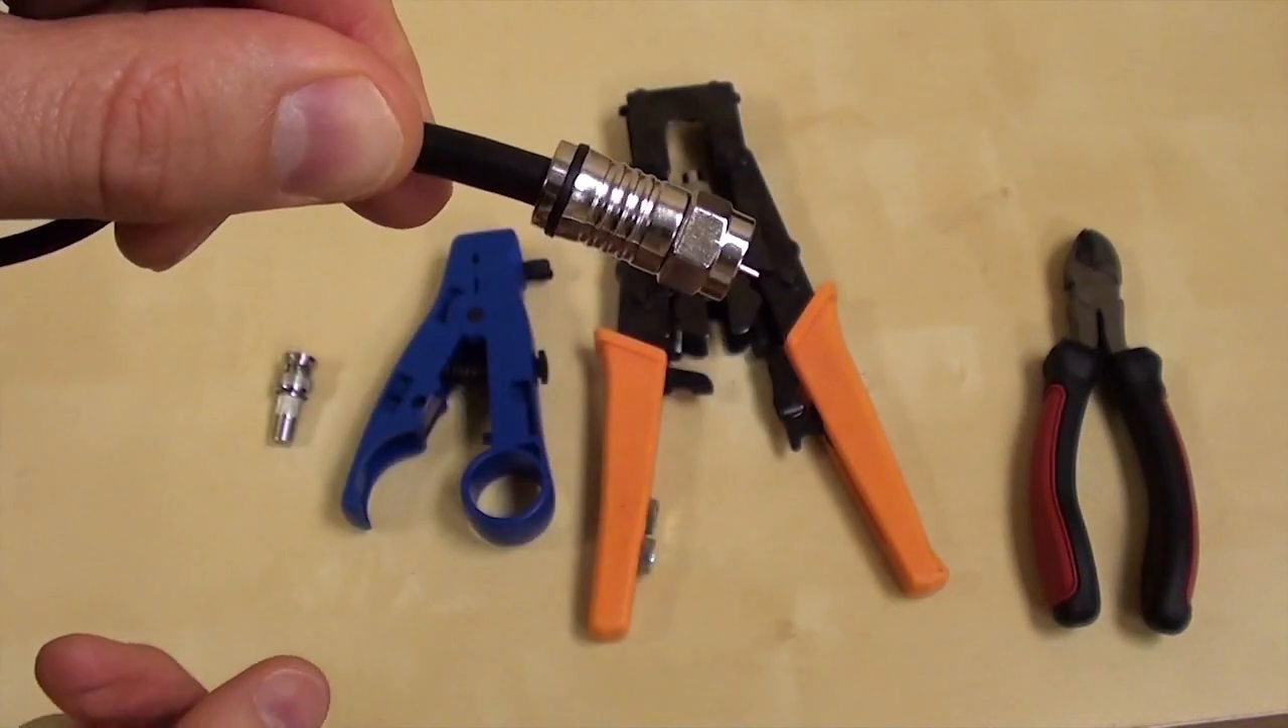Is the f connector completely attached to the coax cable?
Yes.